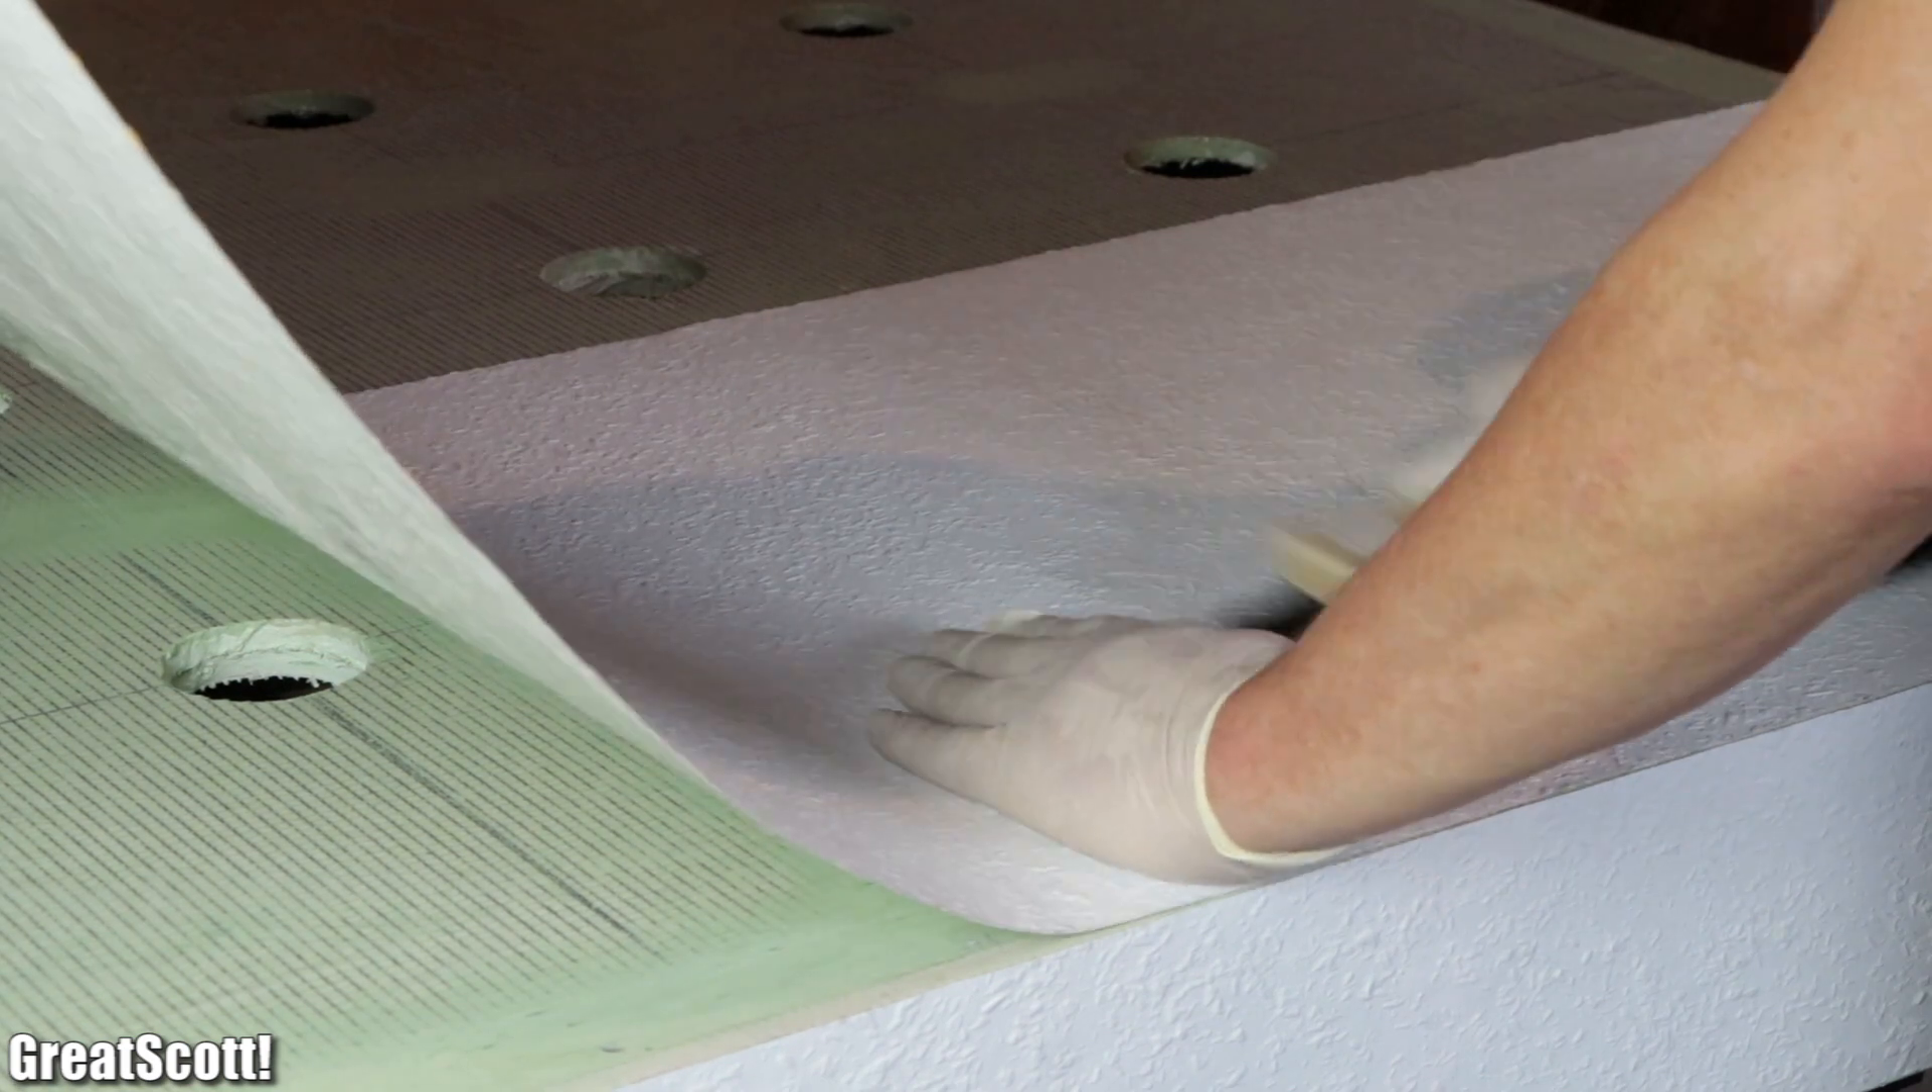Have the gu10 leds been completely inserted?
No.